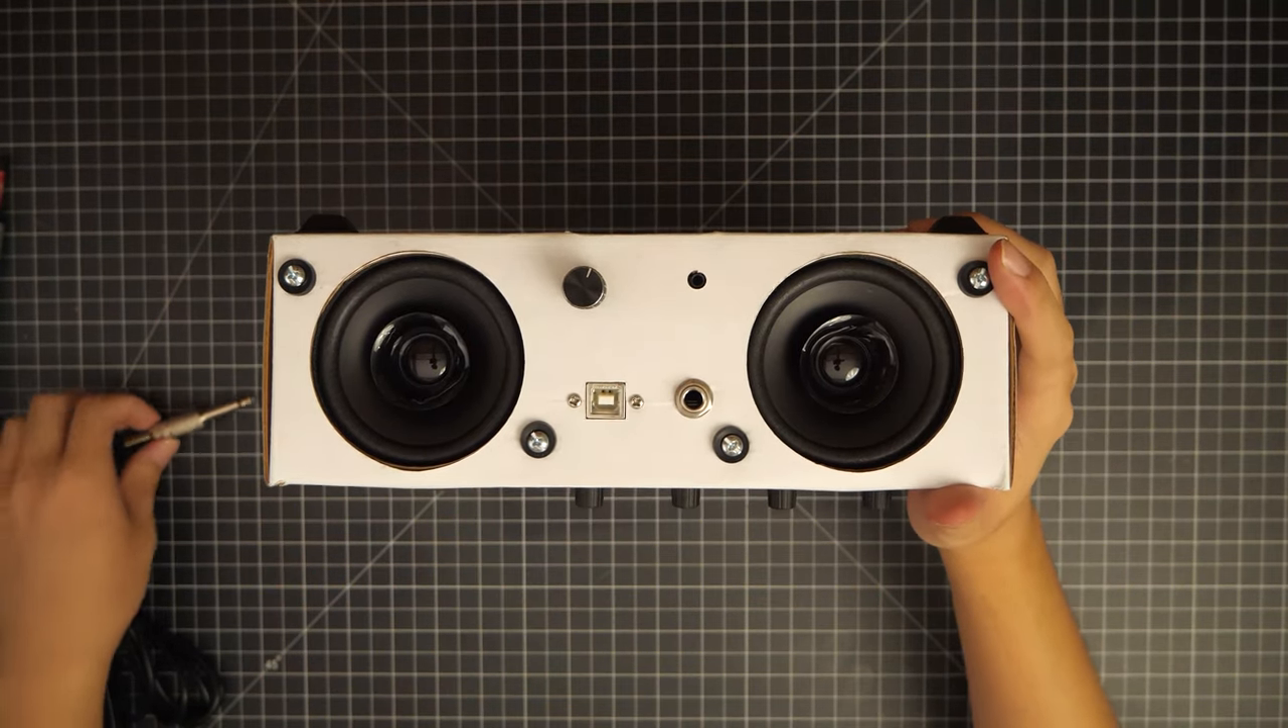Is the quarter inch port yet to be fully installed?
No.